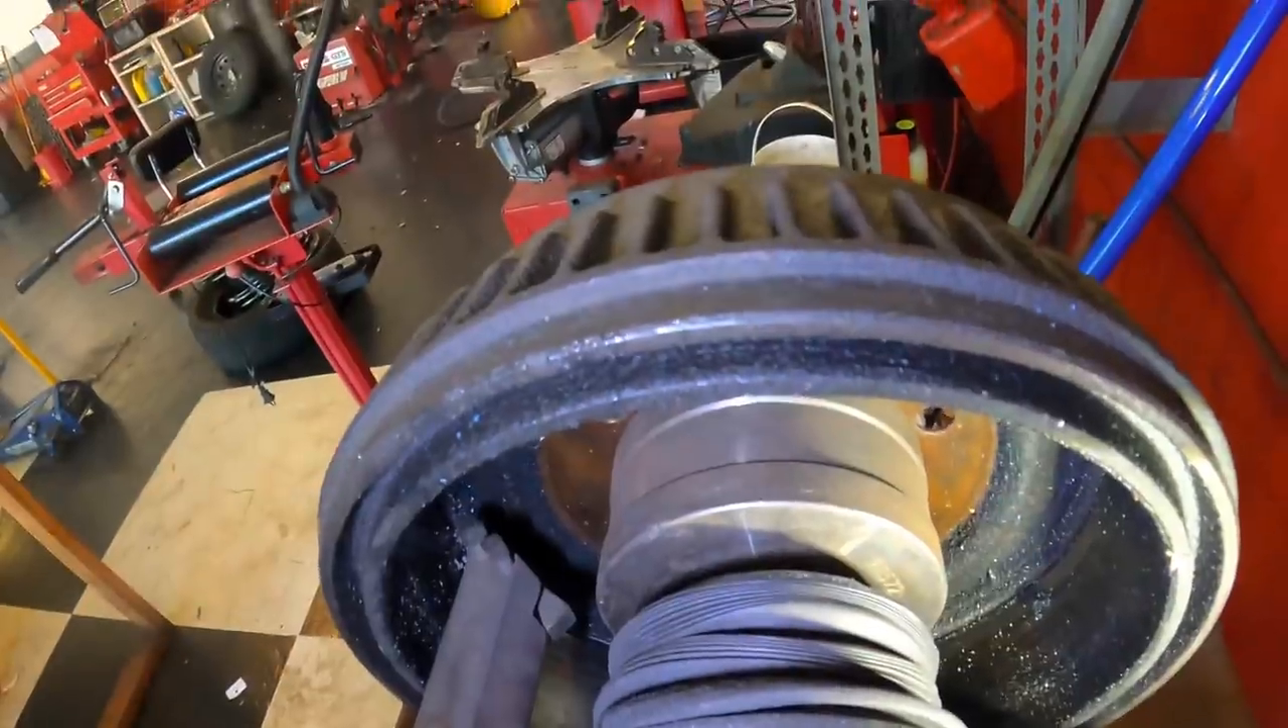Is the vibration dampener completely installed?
No.